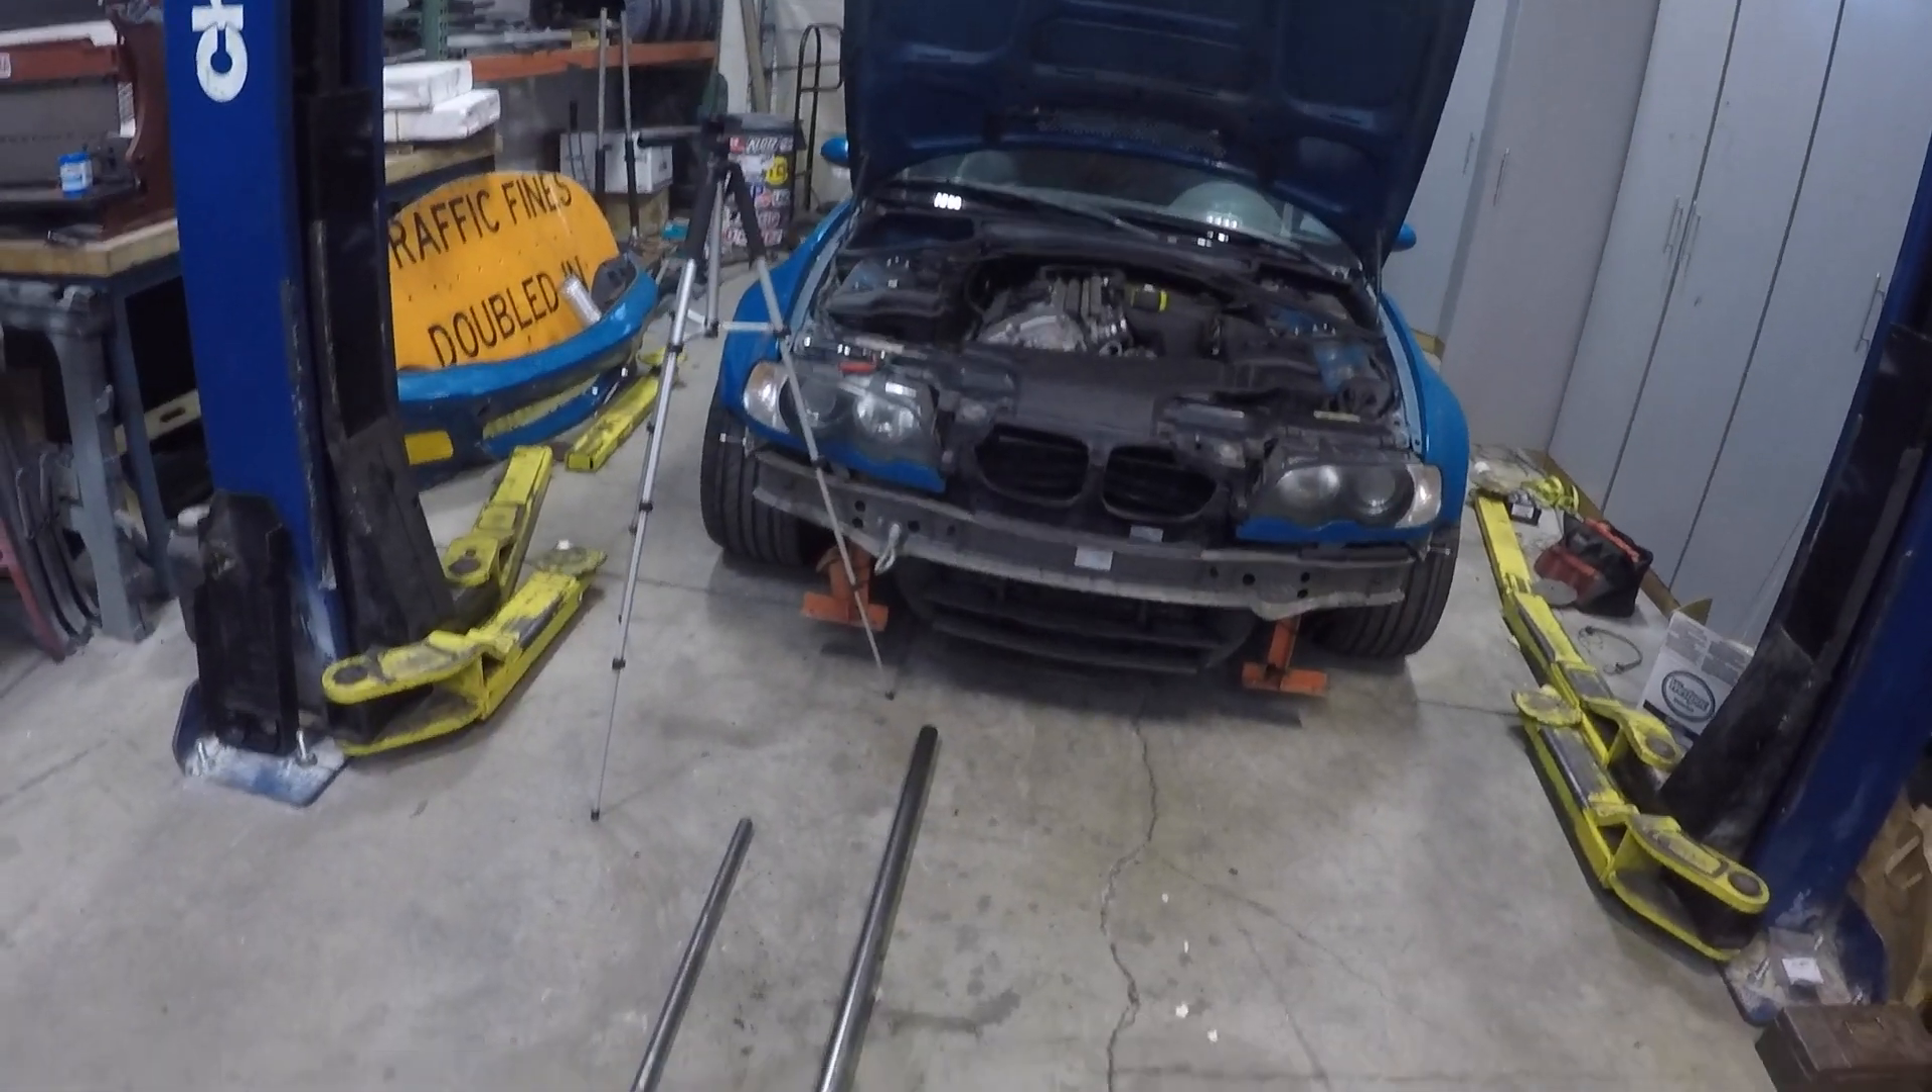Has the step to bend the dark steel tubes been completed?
No.